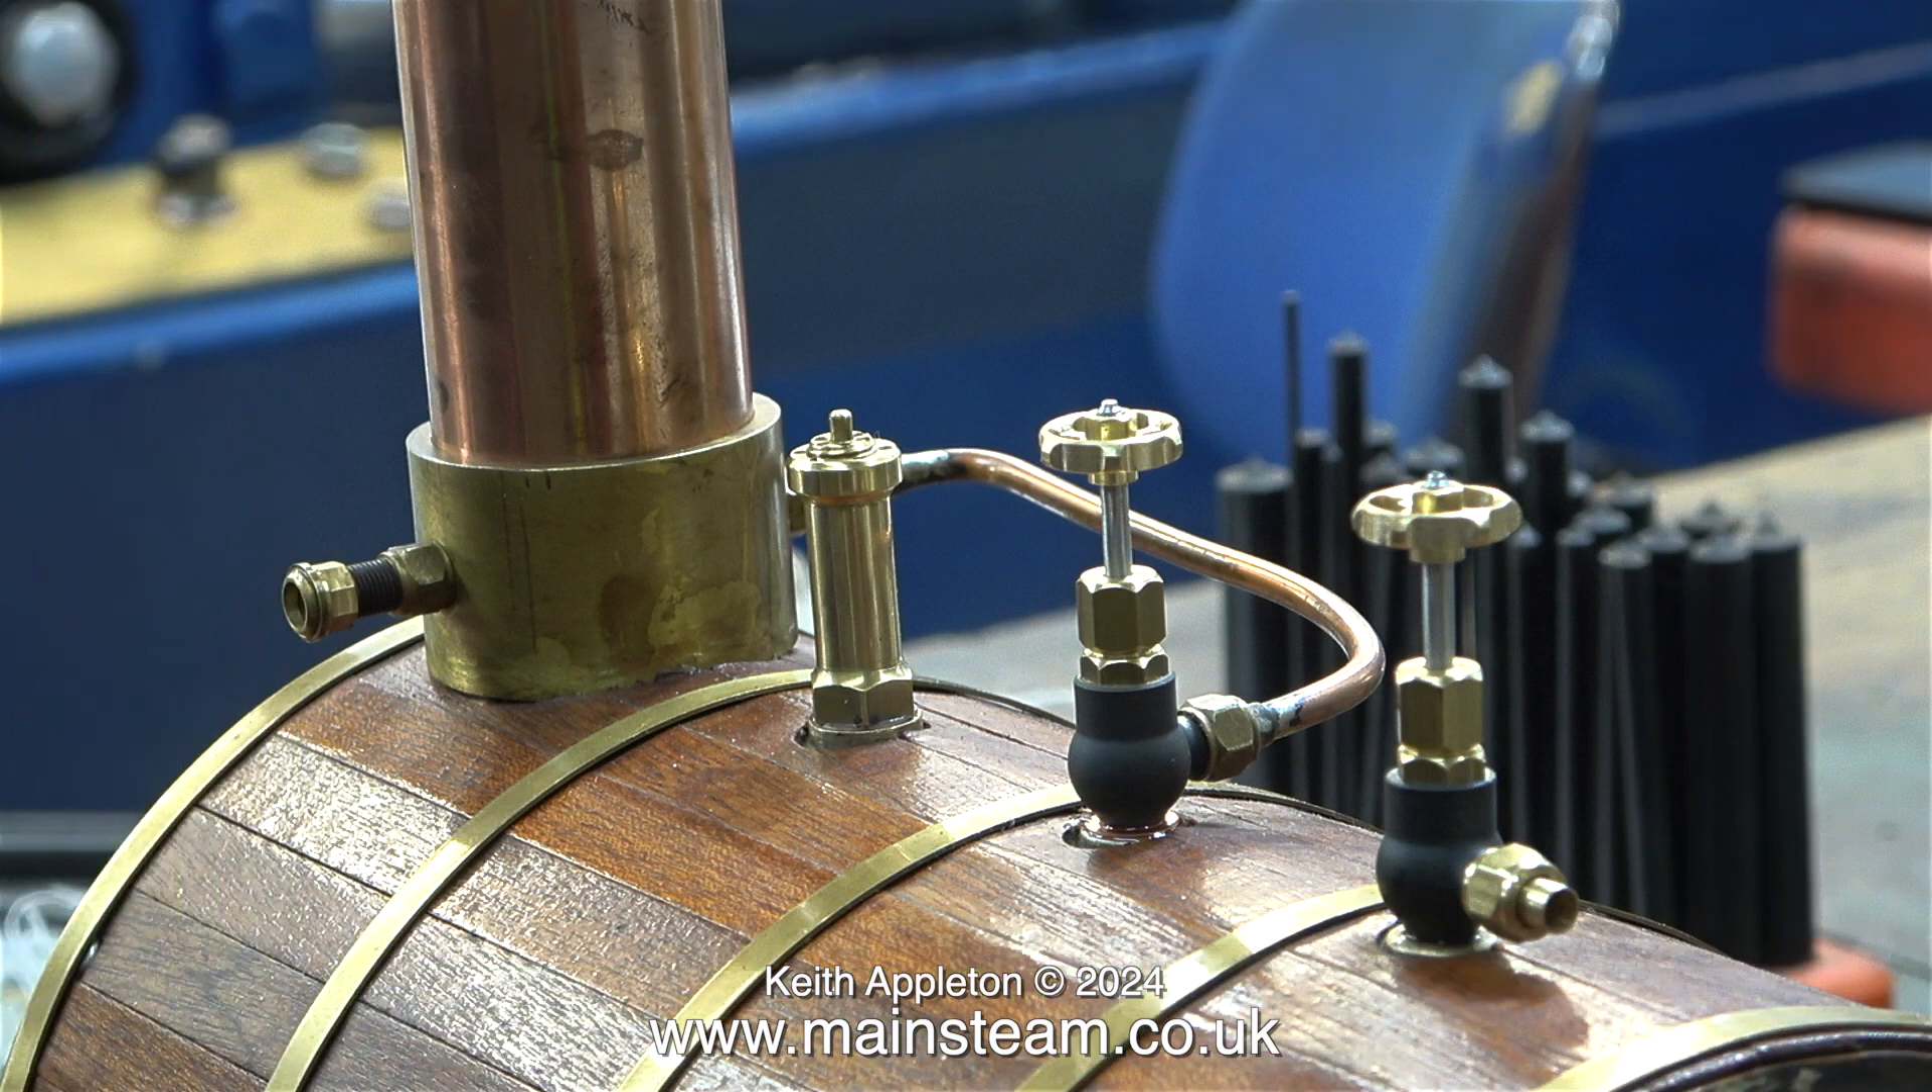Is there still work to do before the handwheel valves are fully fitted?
No.